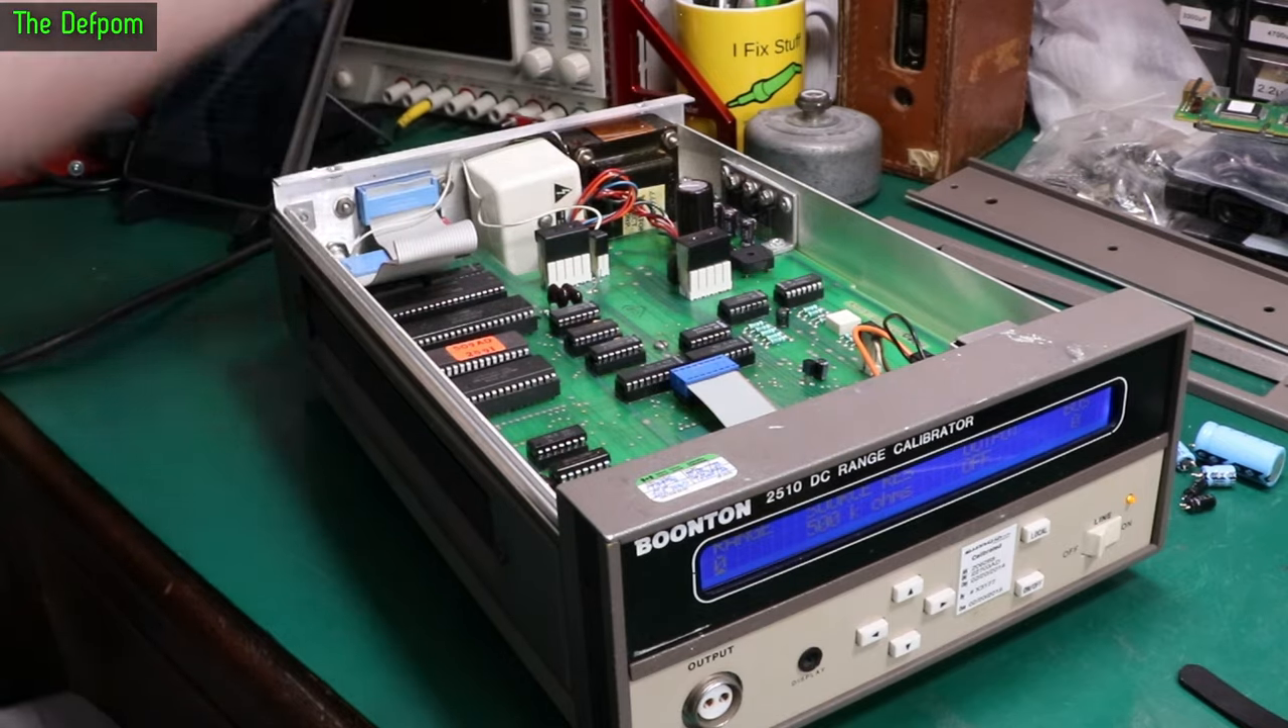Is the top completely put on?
No.